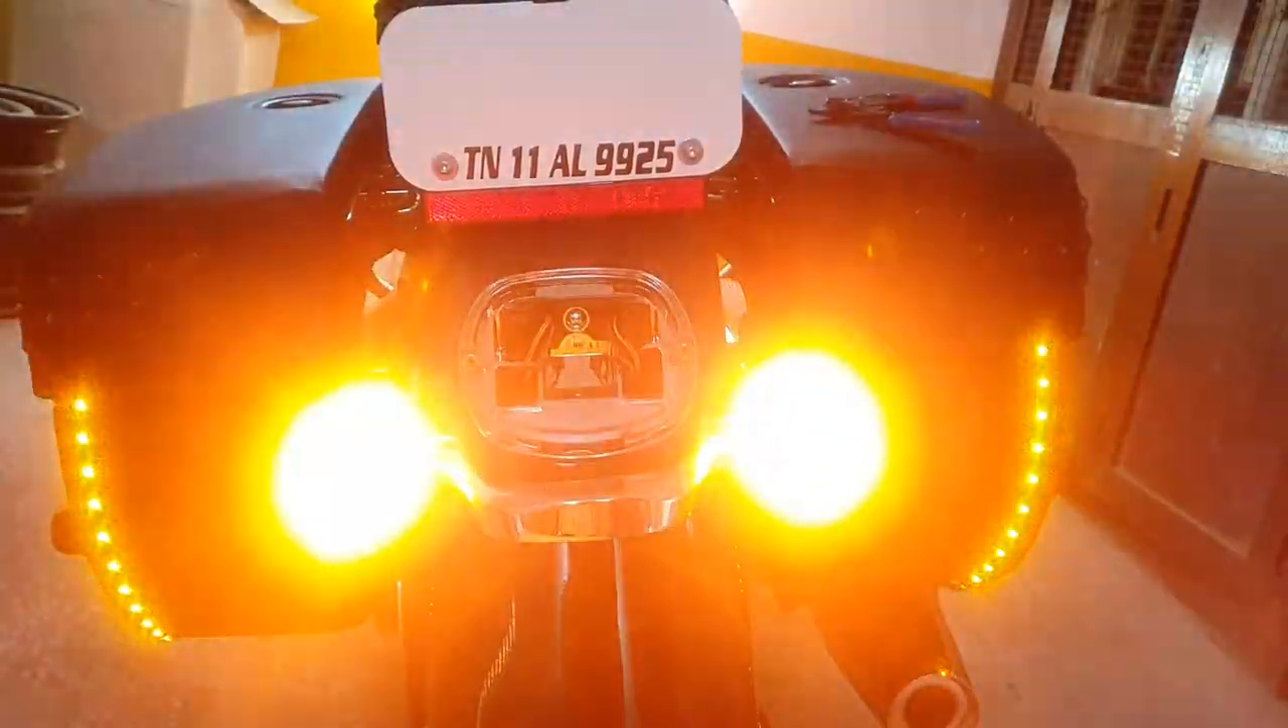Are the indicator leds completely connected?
Yes.